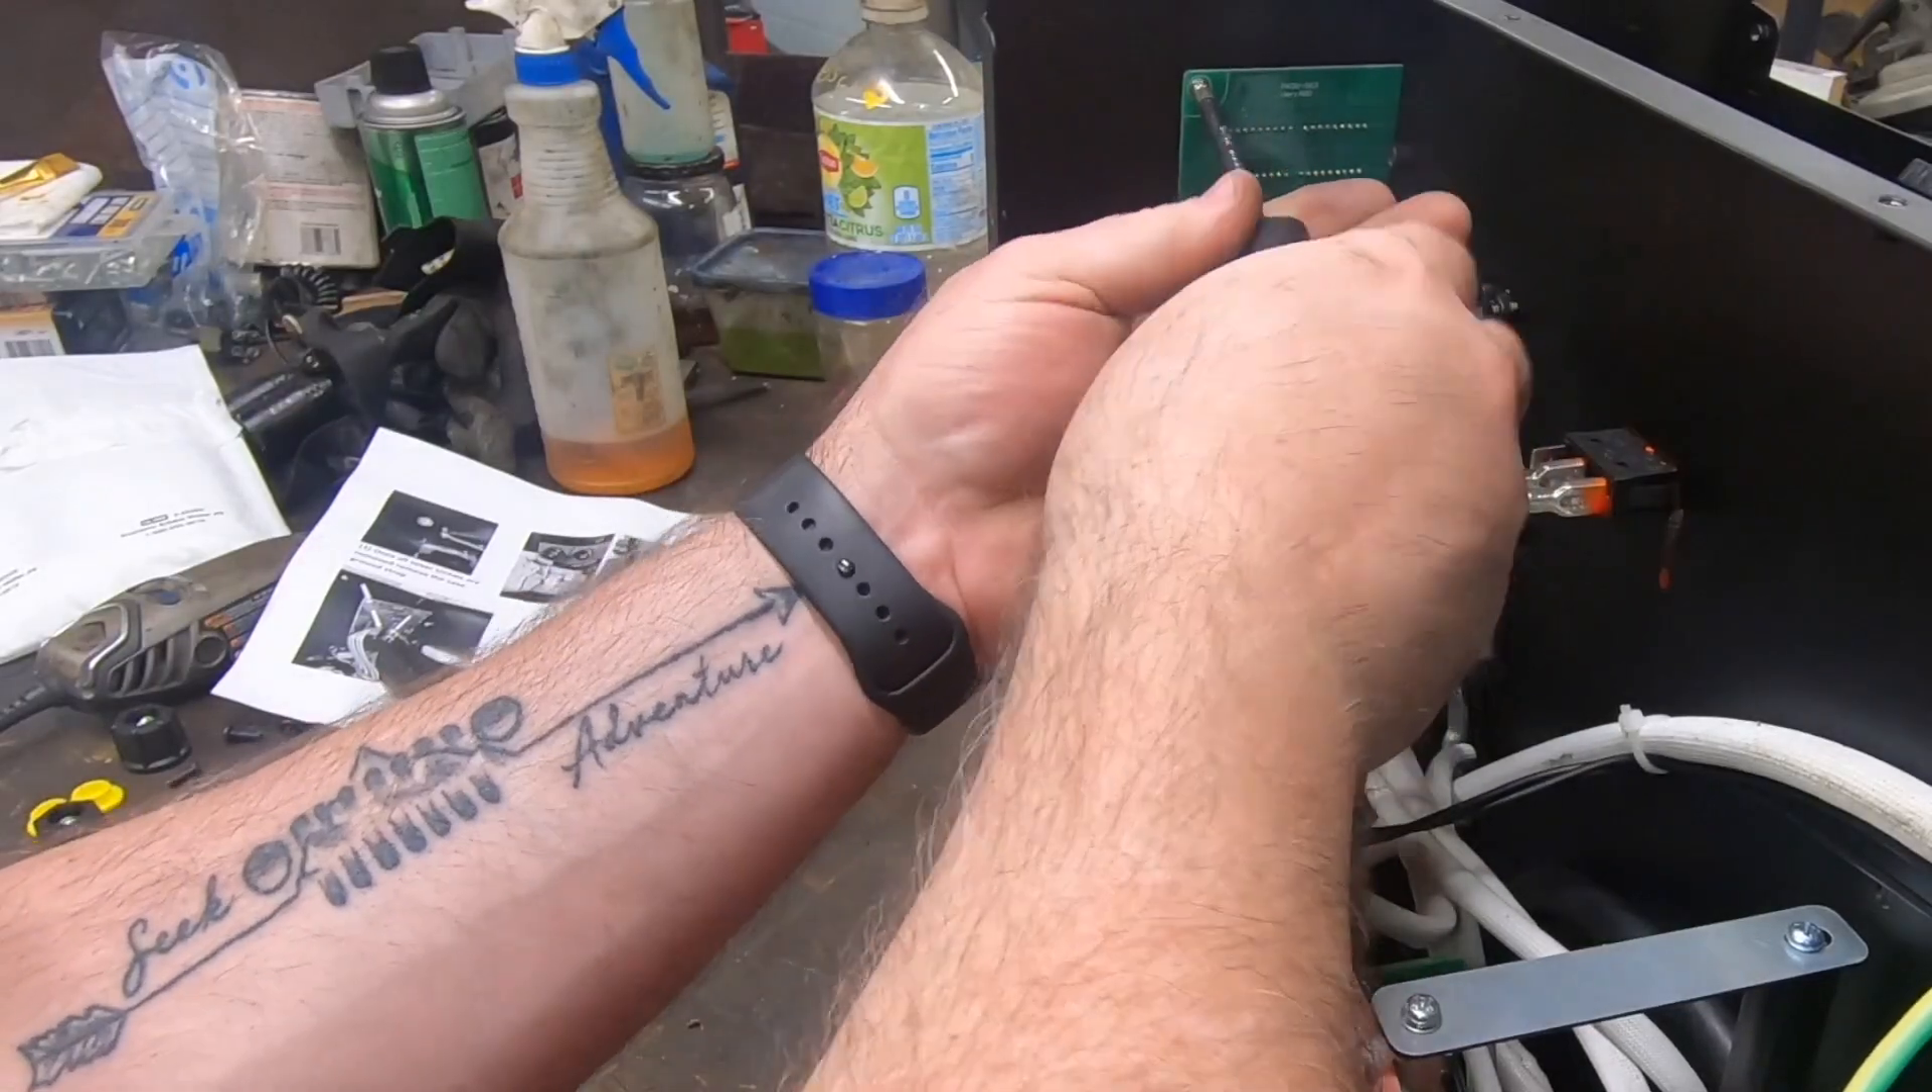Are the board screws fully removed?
No.